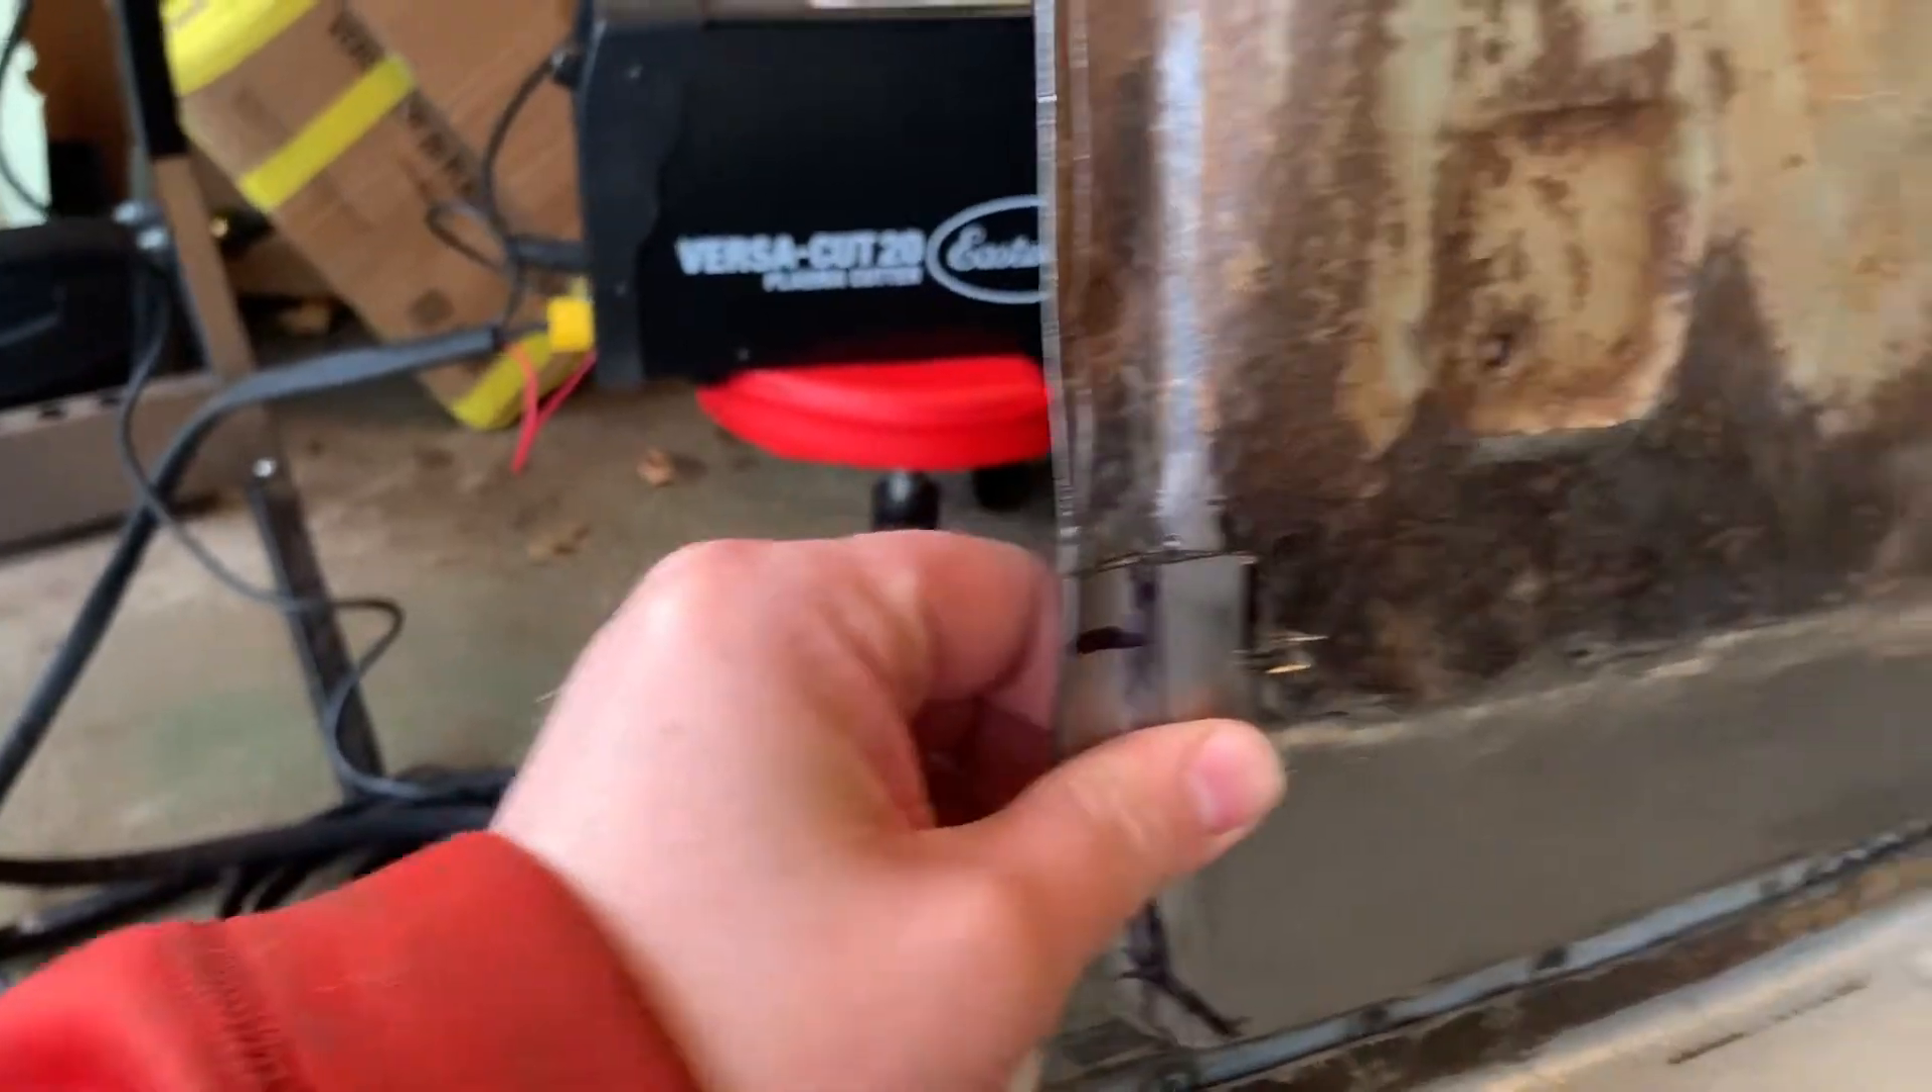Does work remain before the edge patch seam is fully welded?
Yes.